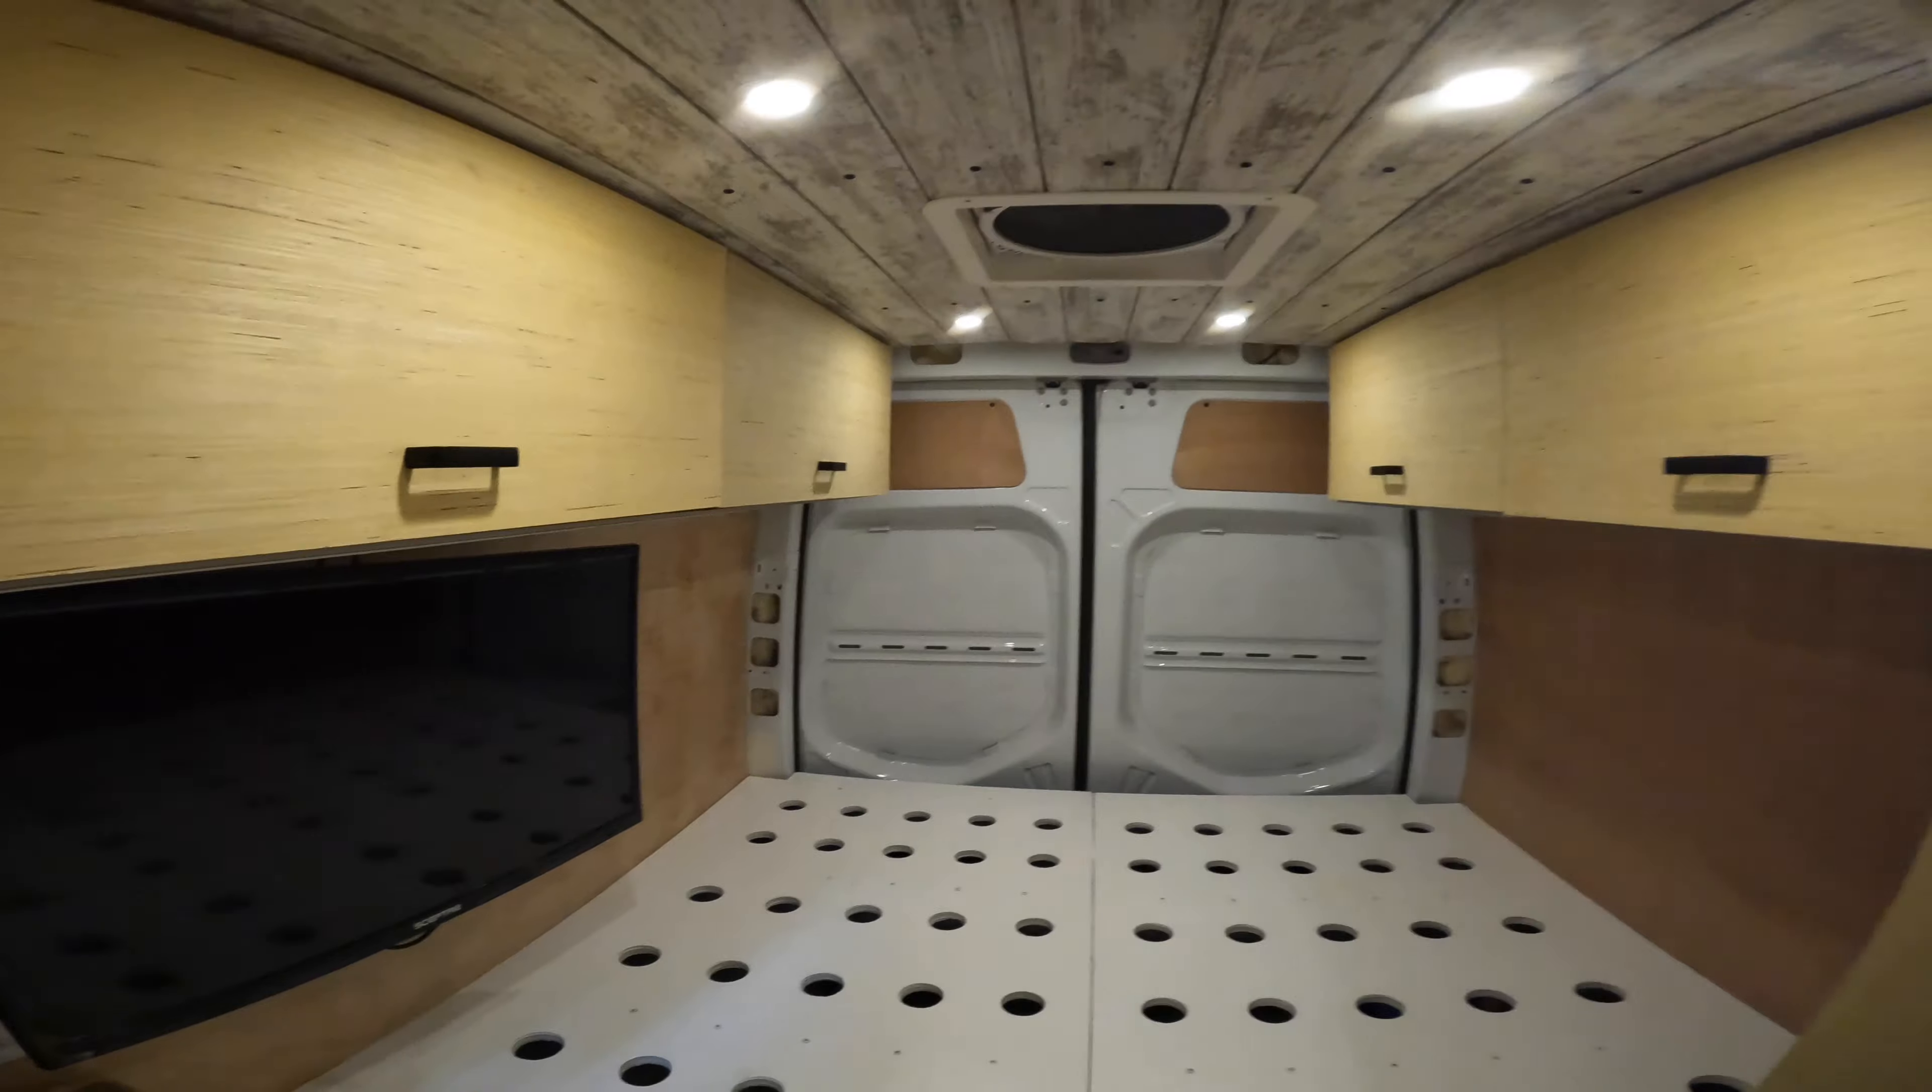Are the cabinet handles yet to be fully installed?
No.